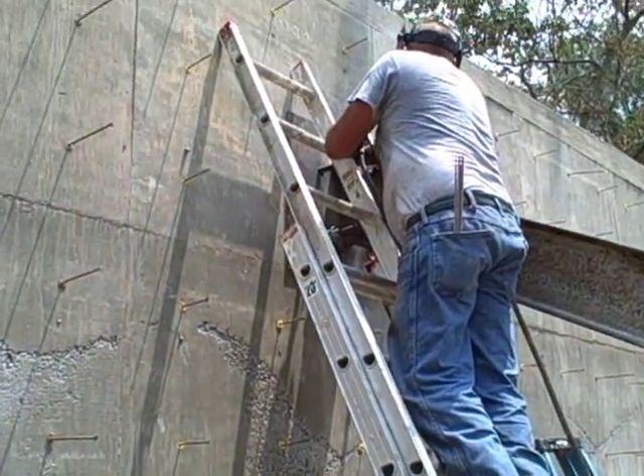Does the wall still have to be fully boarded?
Yes.